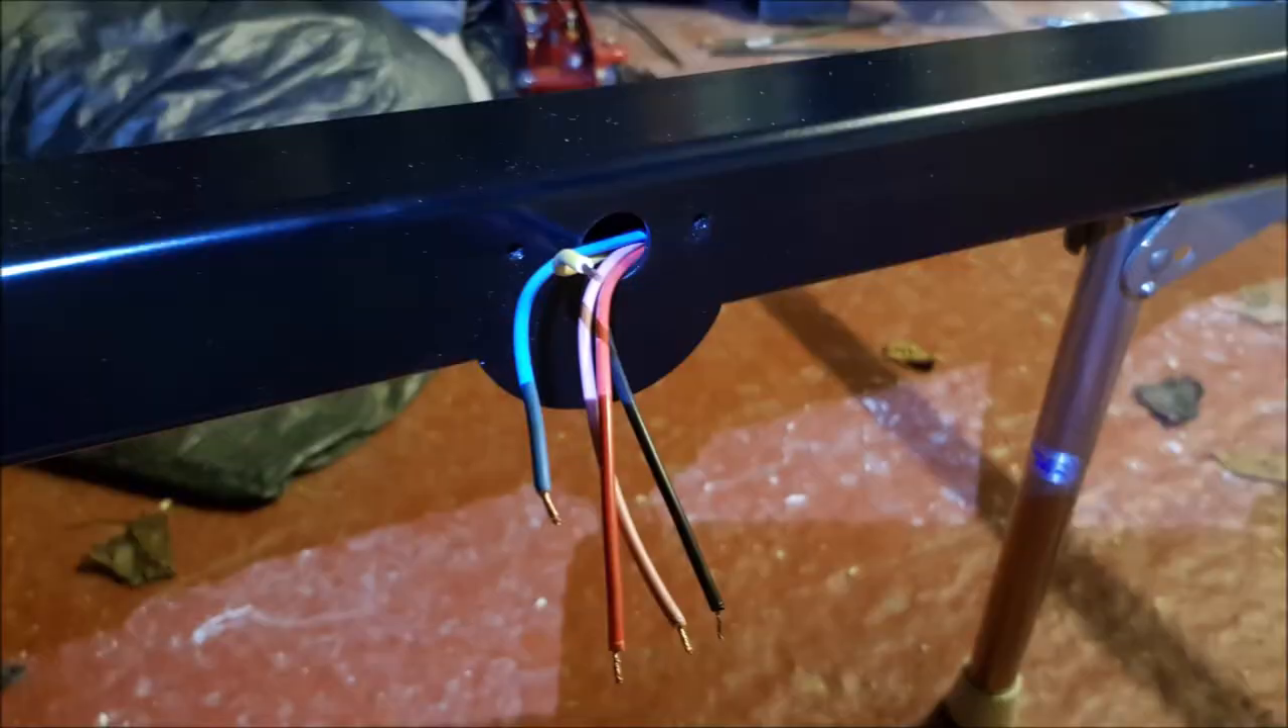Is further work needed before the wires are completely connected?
Yes.